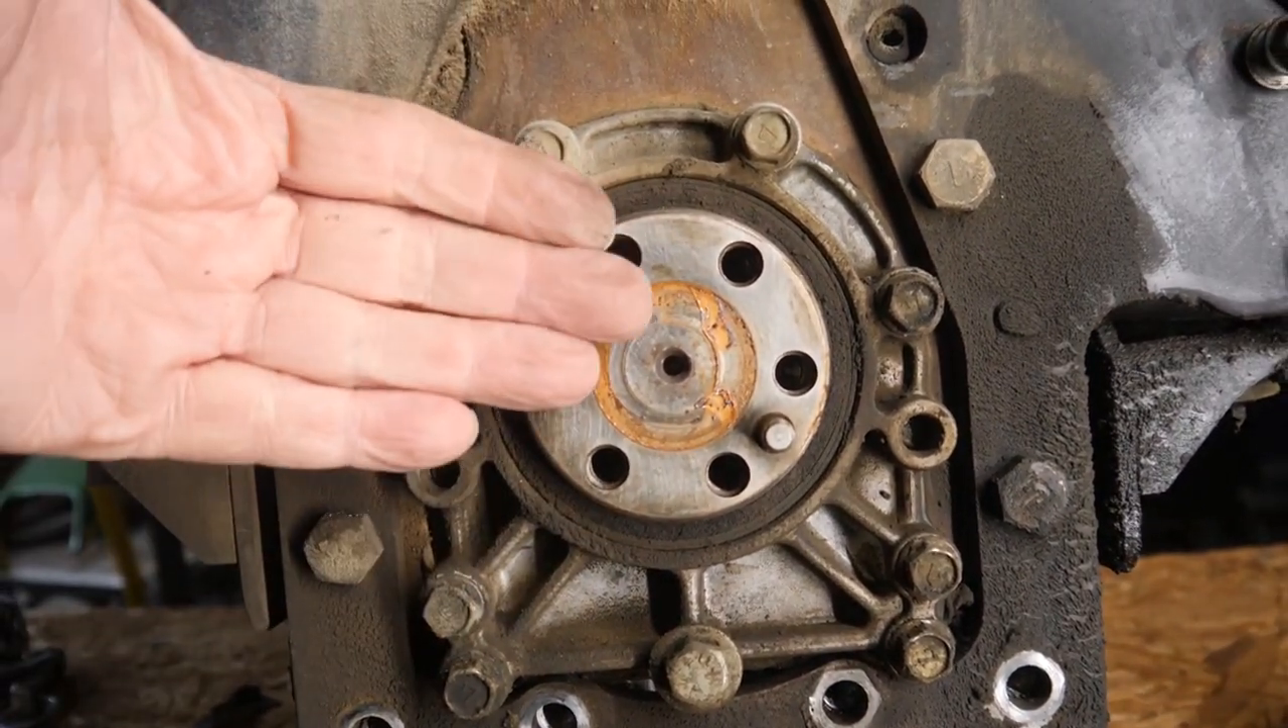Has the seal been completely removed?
No.